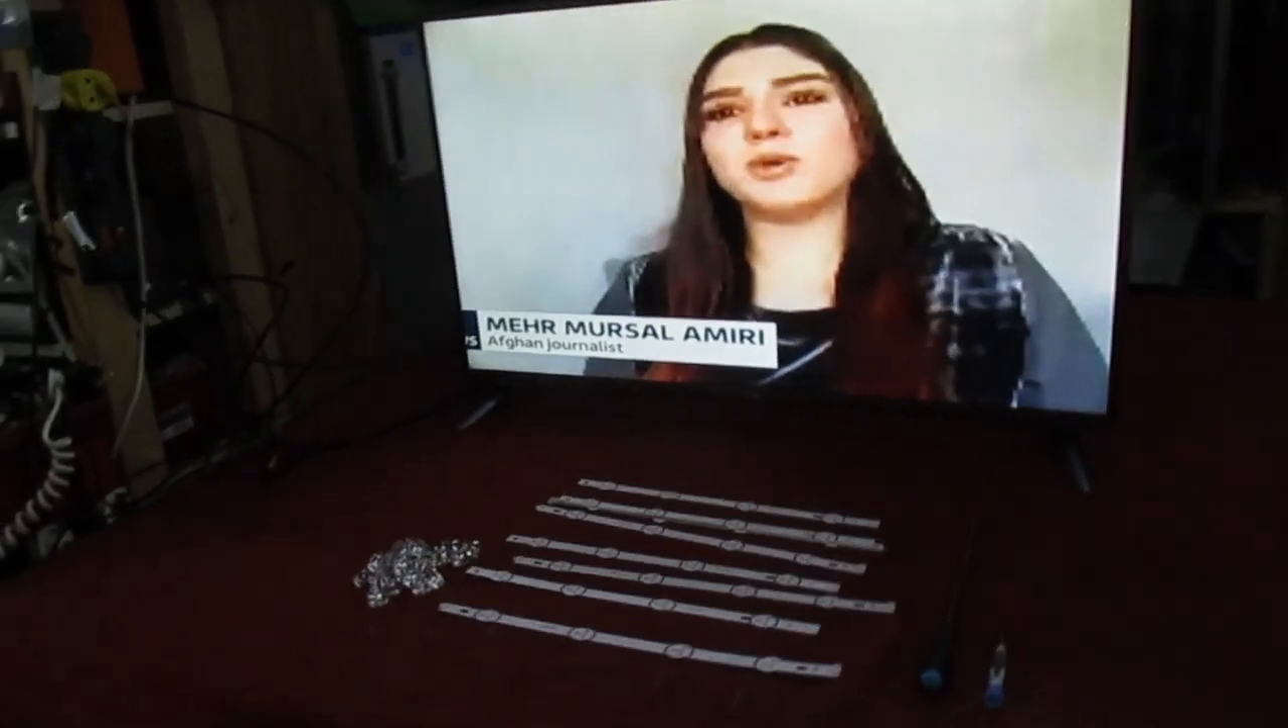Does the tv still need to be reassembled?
No.